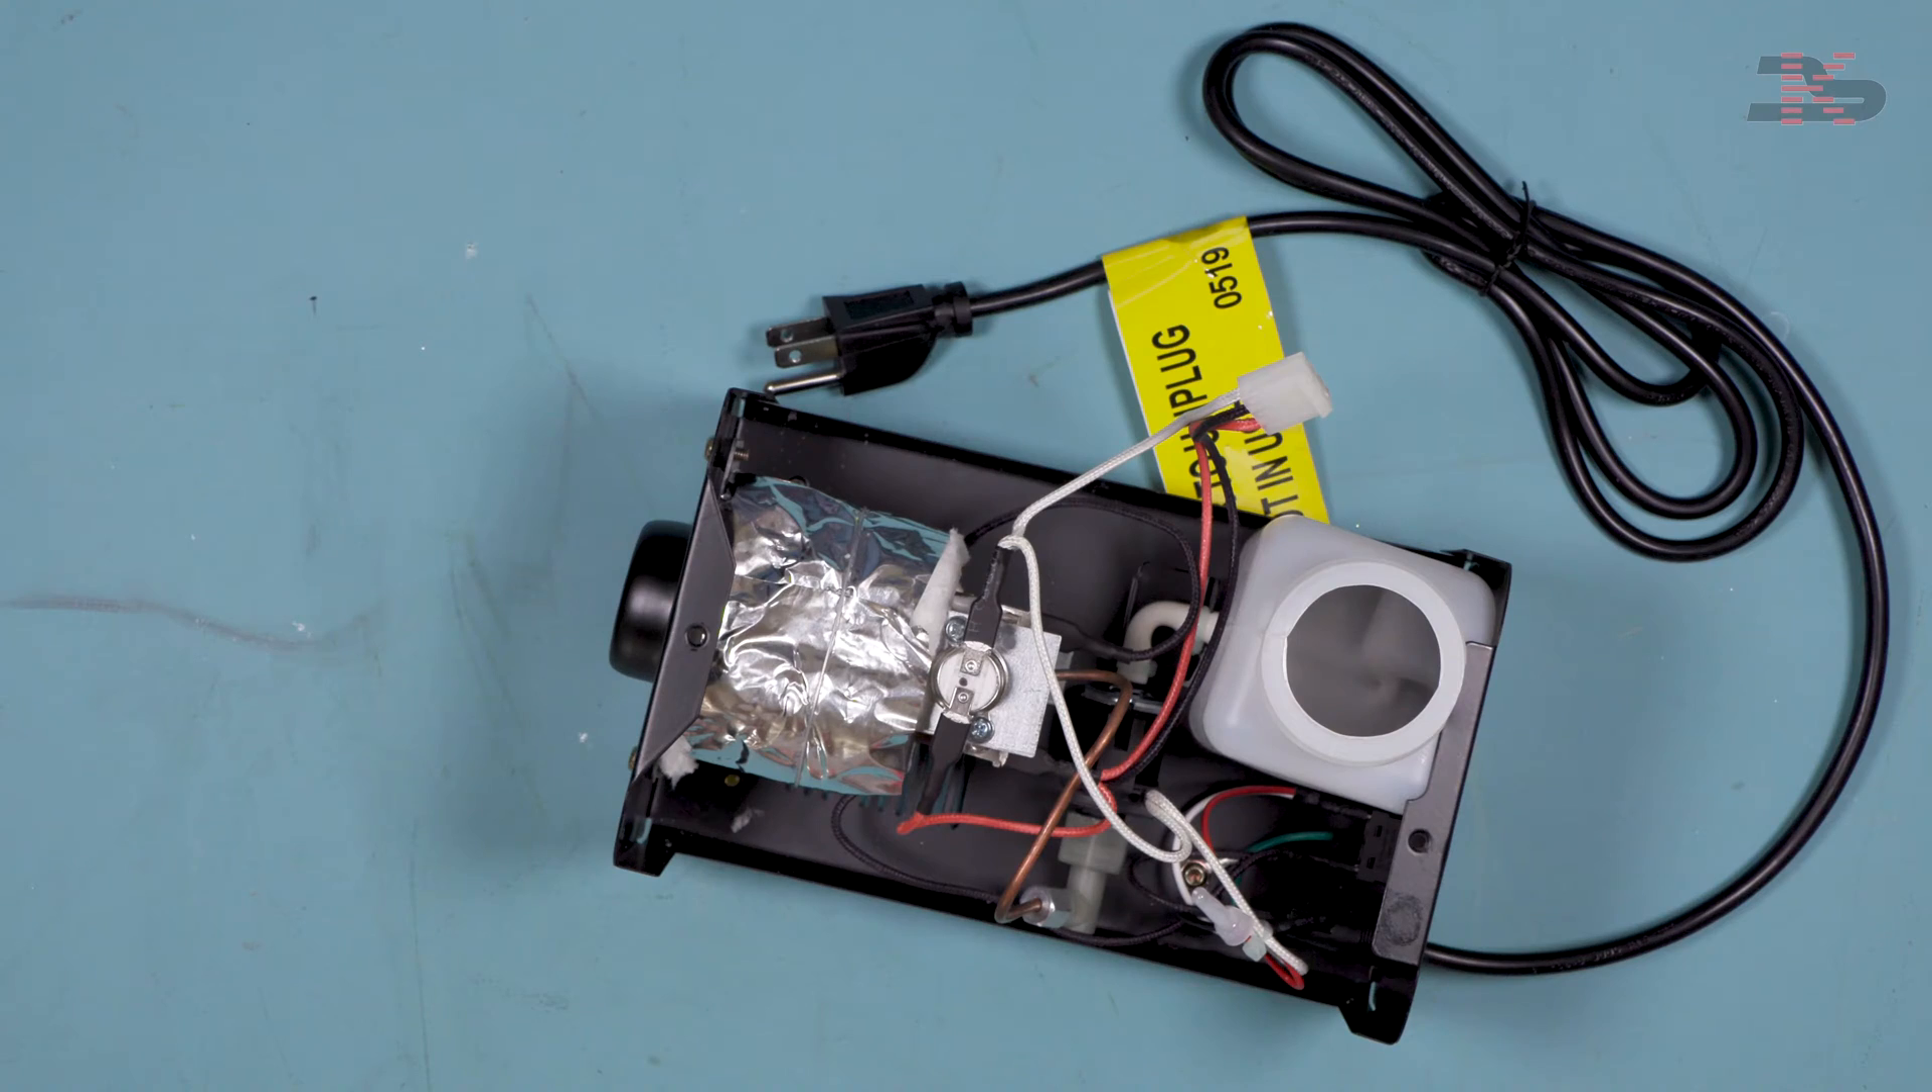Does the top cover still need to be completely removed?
No.